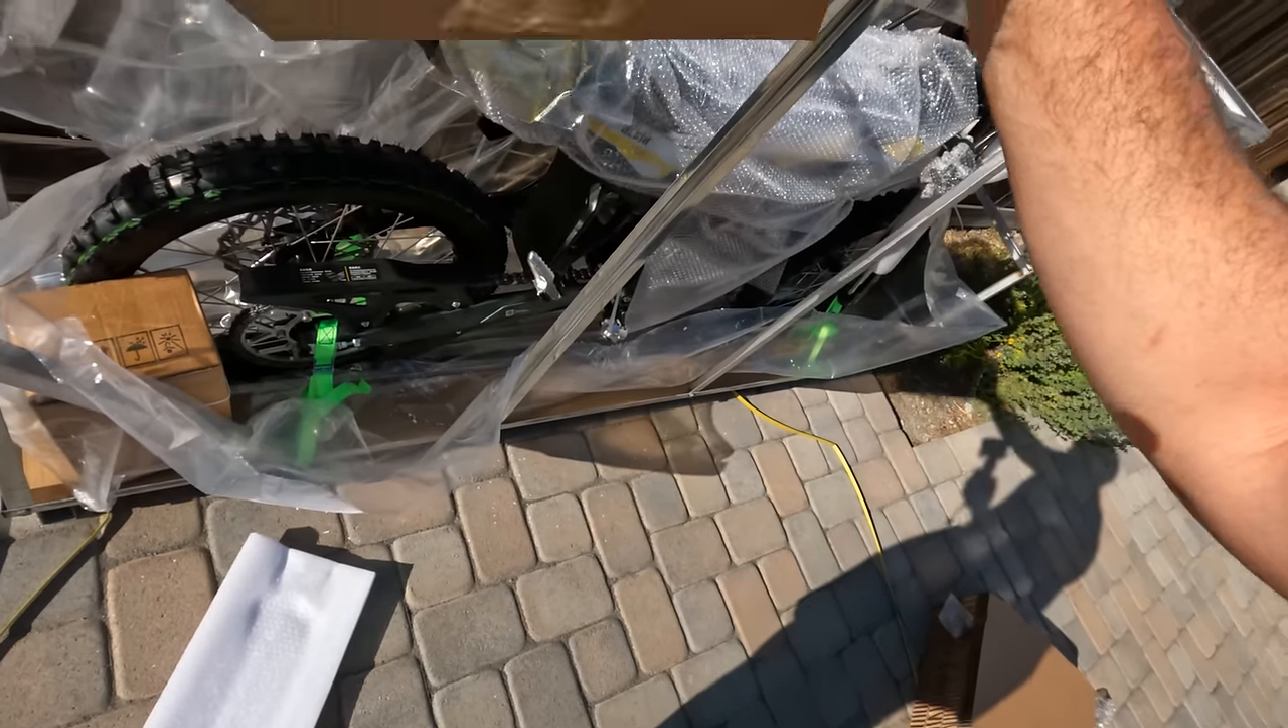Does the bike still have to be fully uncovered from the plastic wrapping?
Yes.